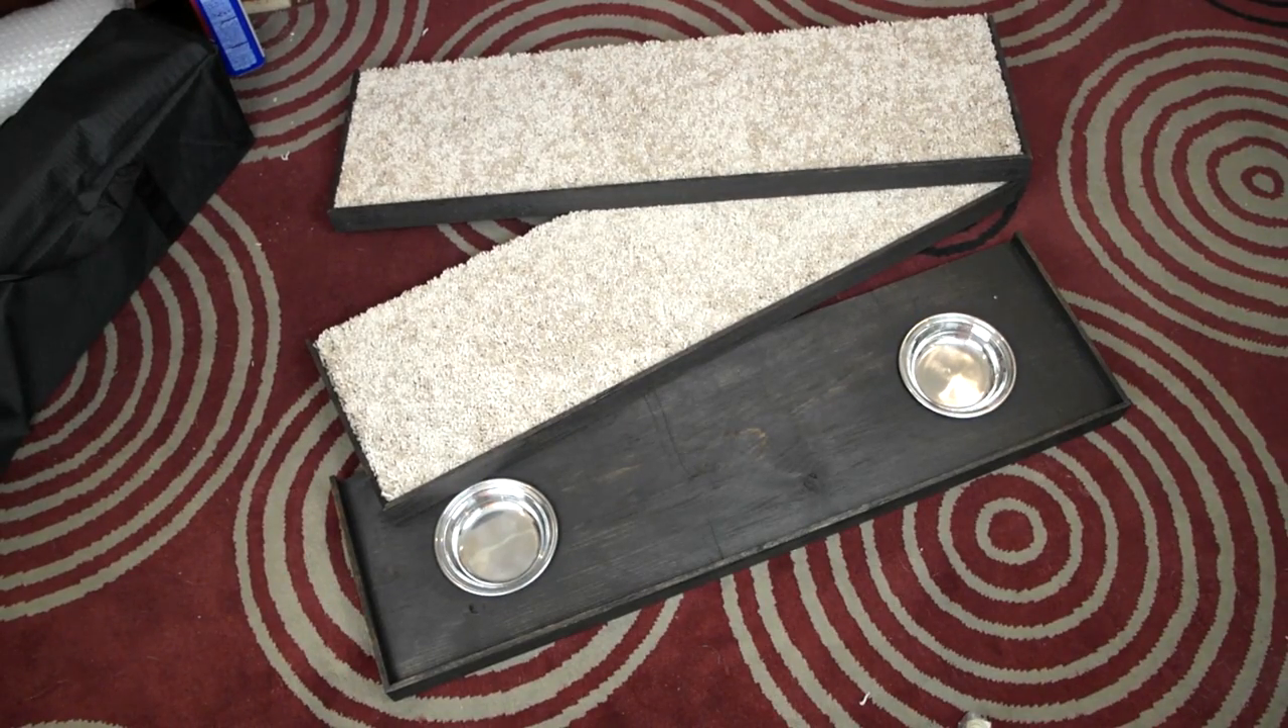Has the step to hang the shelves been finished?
No.